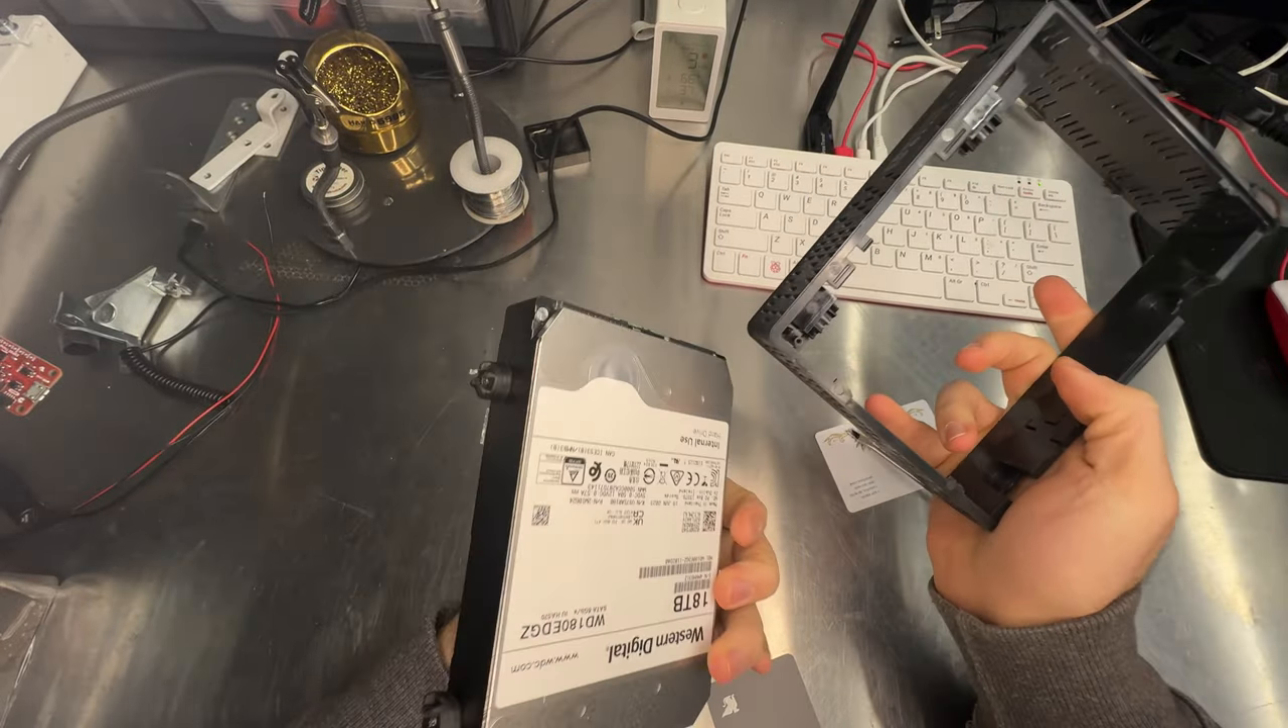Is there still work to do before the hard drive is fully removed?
No.